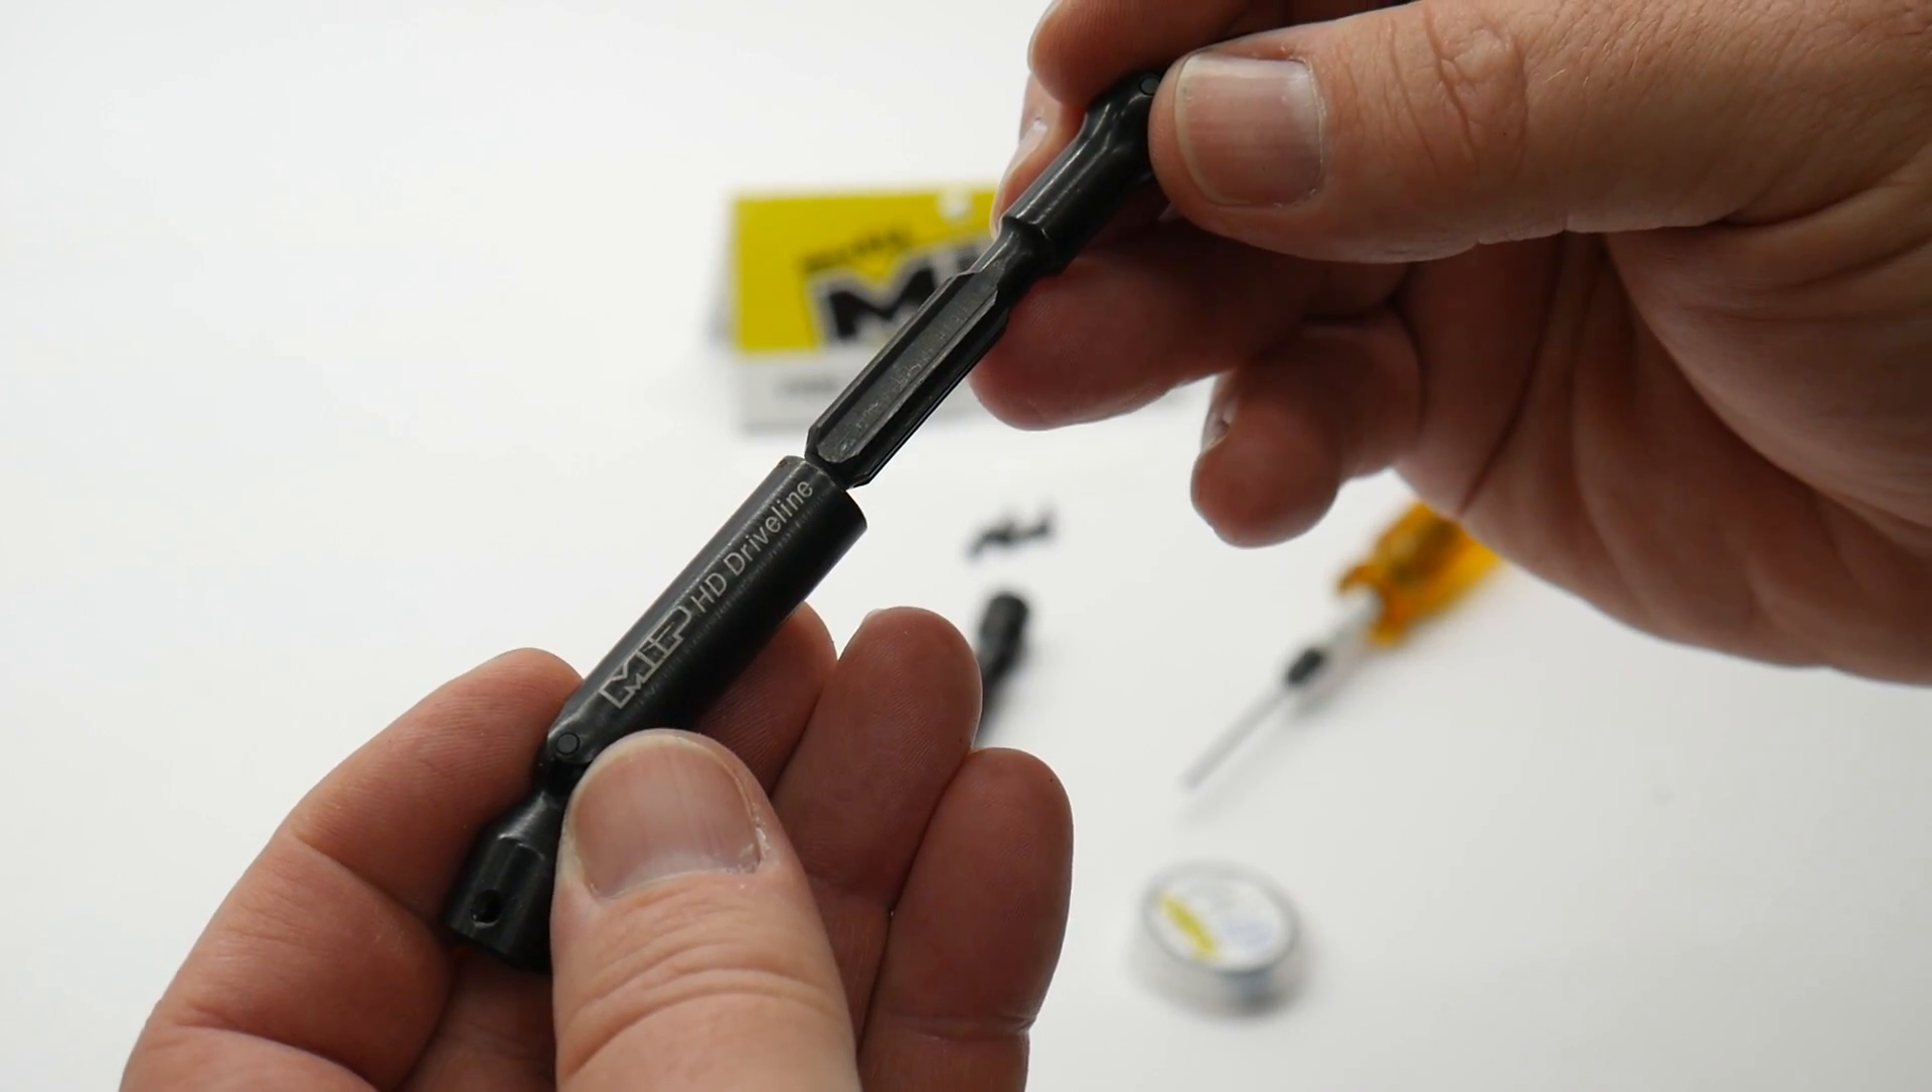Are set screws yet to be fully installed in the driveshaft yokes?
Yes.